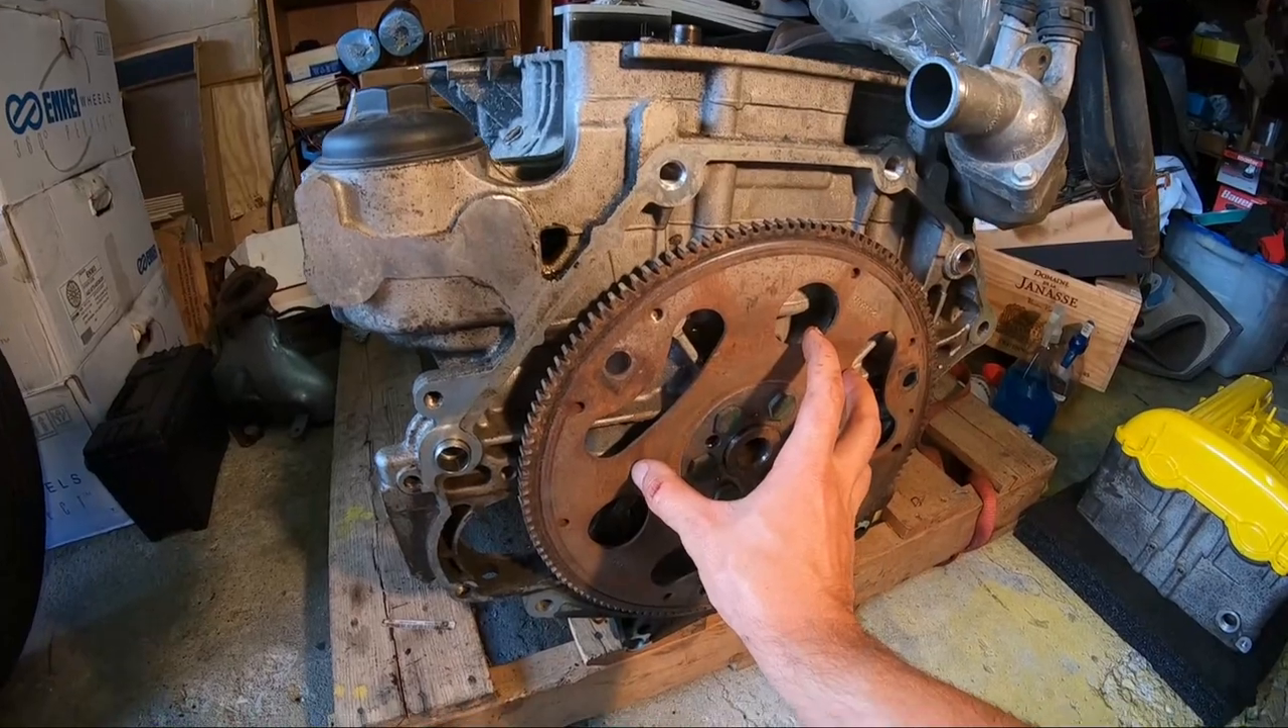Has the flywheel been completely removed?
No.